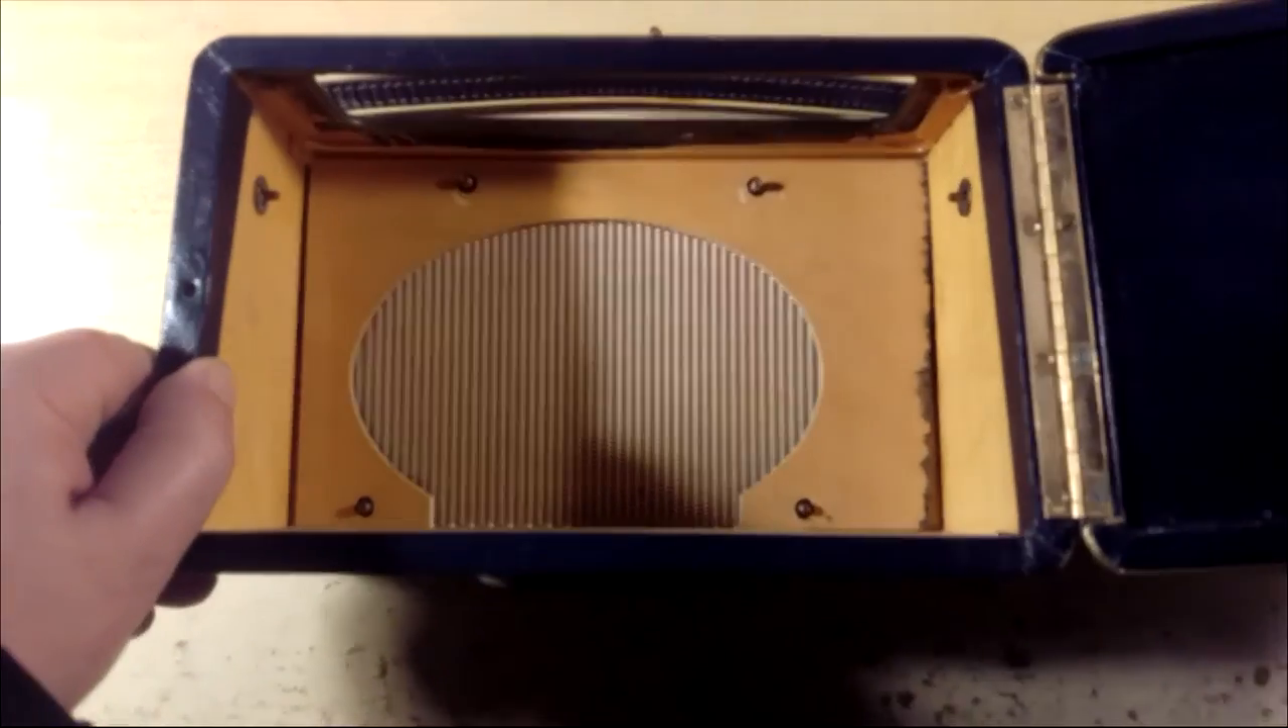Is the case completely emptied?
Yes.